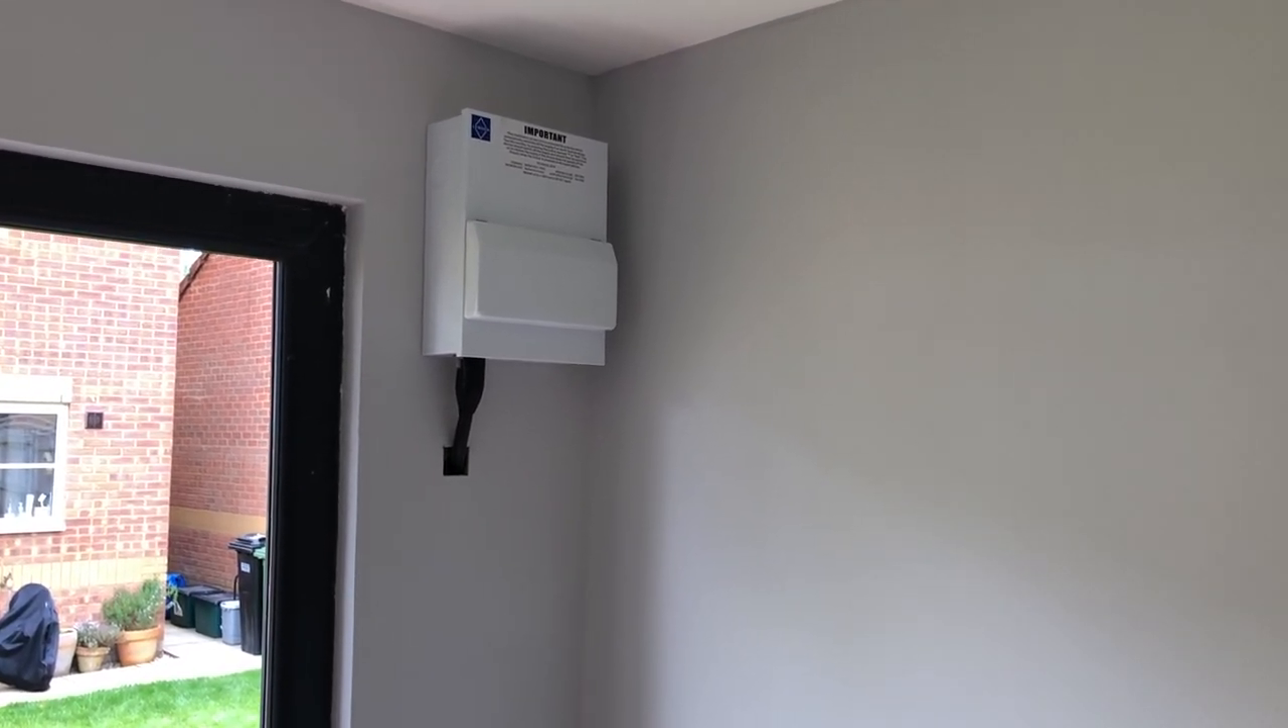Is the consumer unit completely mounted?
Yes.